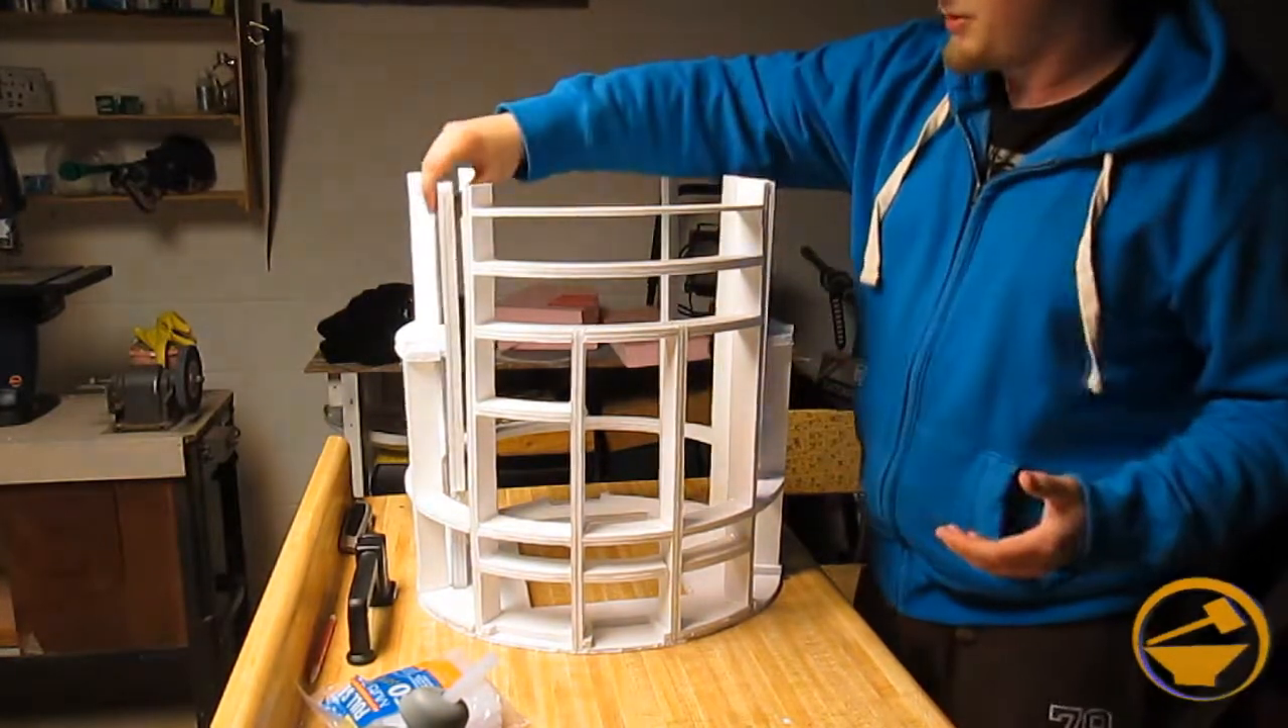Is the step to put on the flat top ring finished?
No.